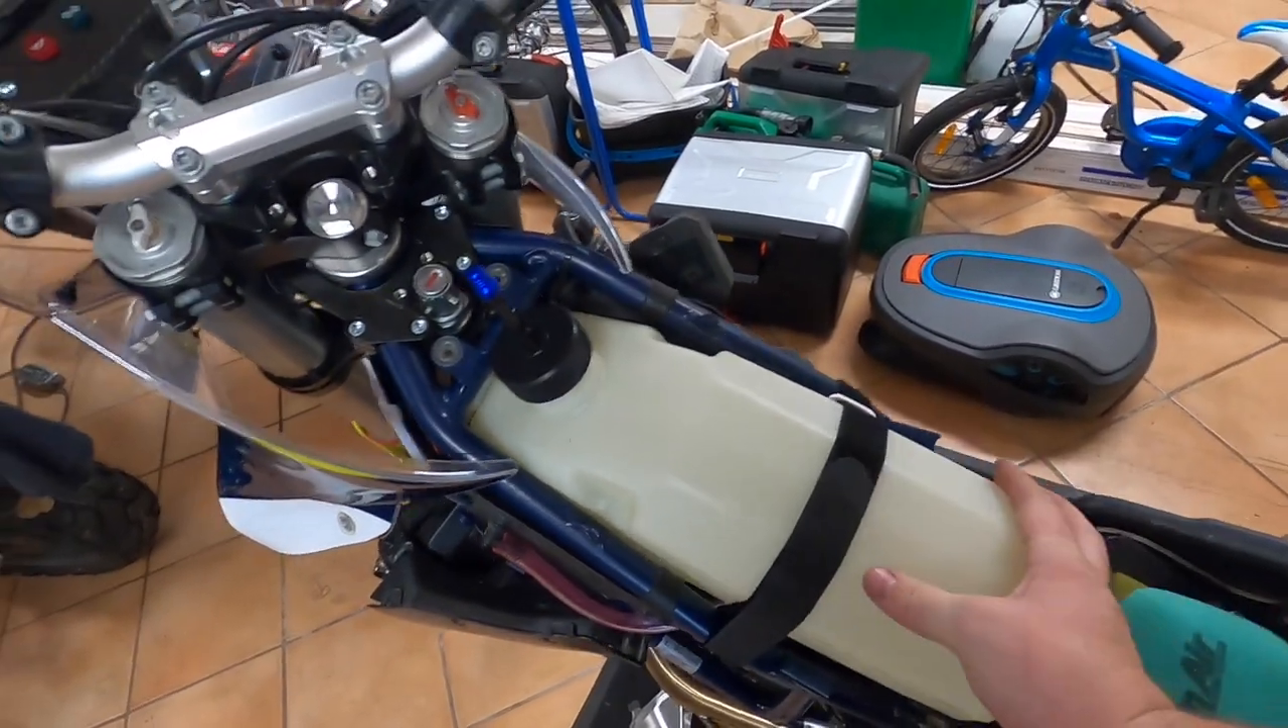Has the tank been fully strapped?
Yes.